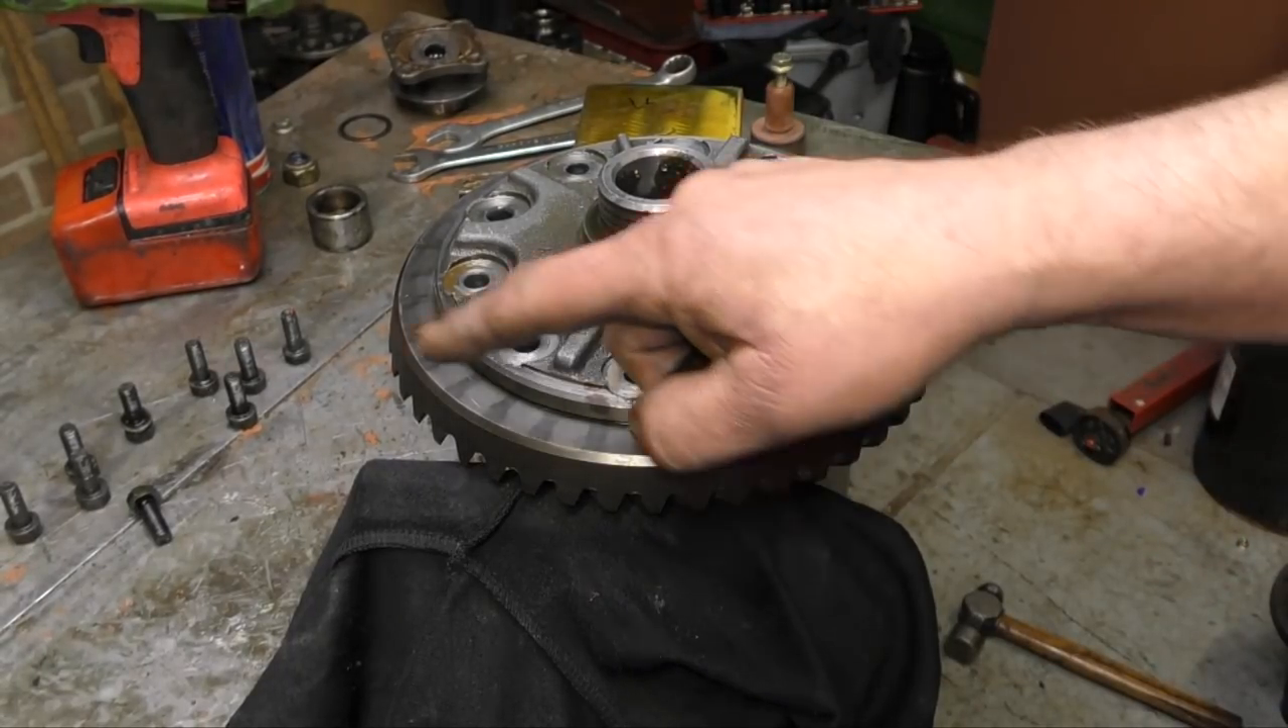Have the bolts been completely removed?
Yes.